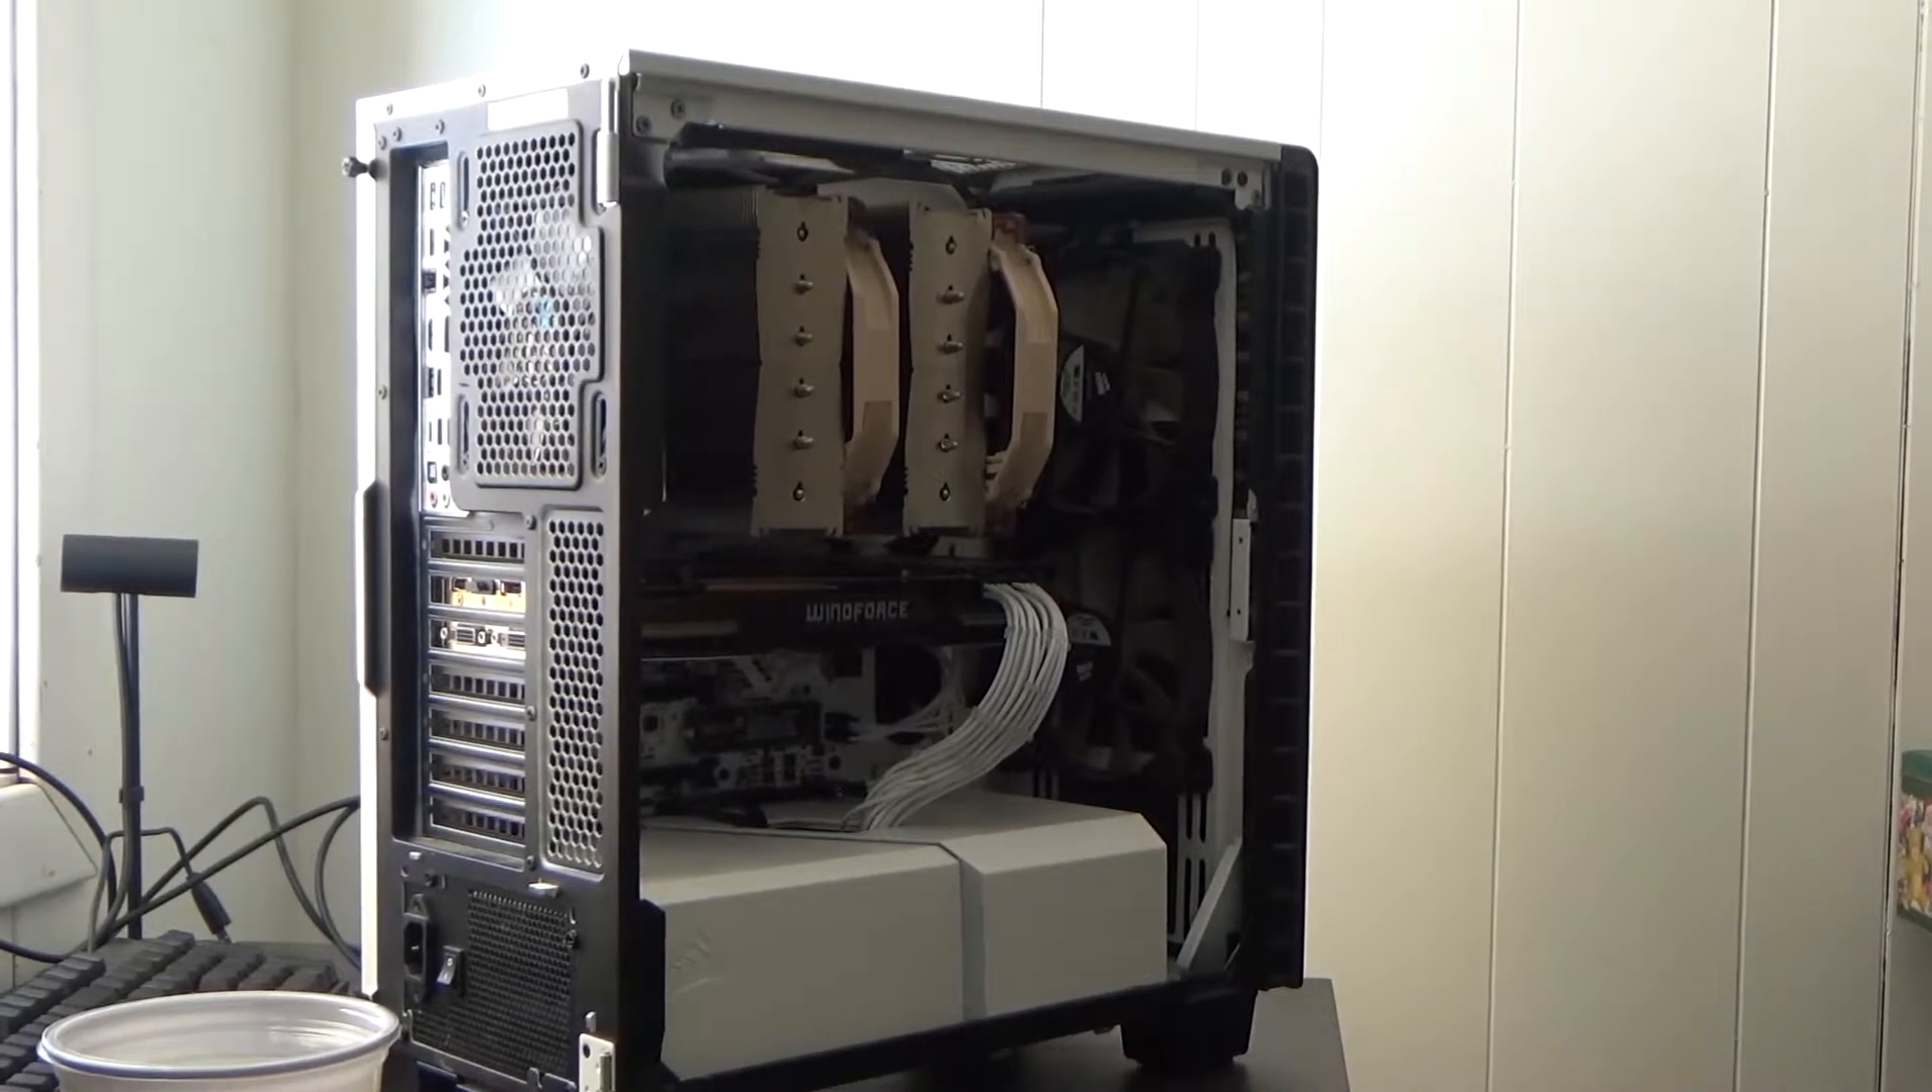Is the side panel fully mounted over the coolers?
No.